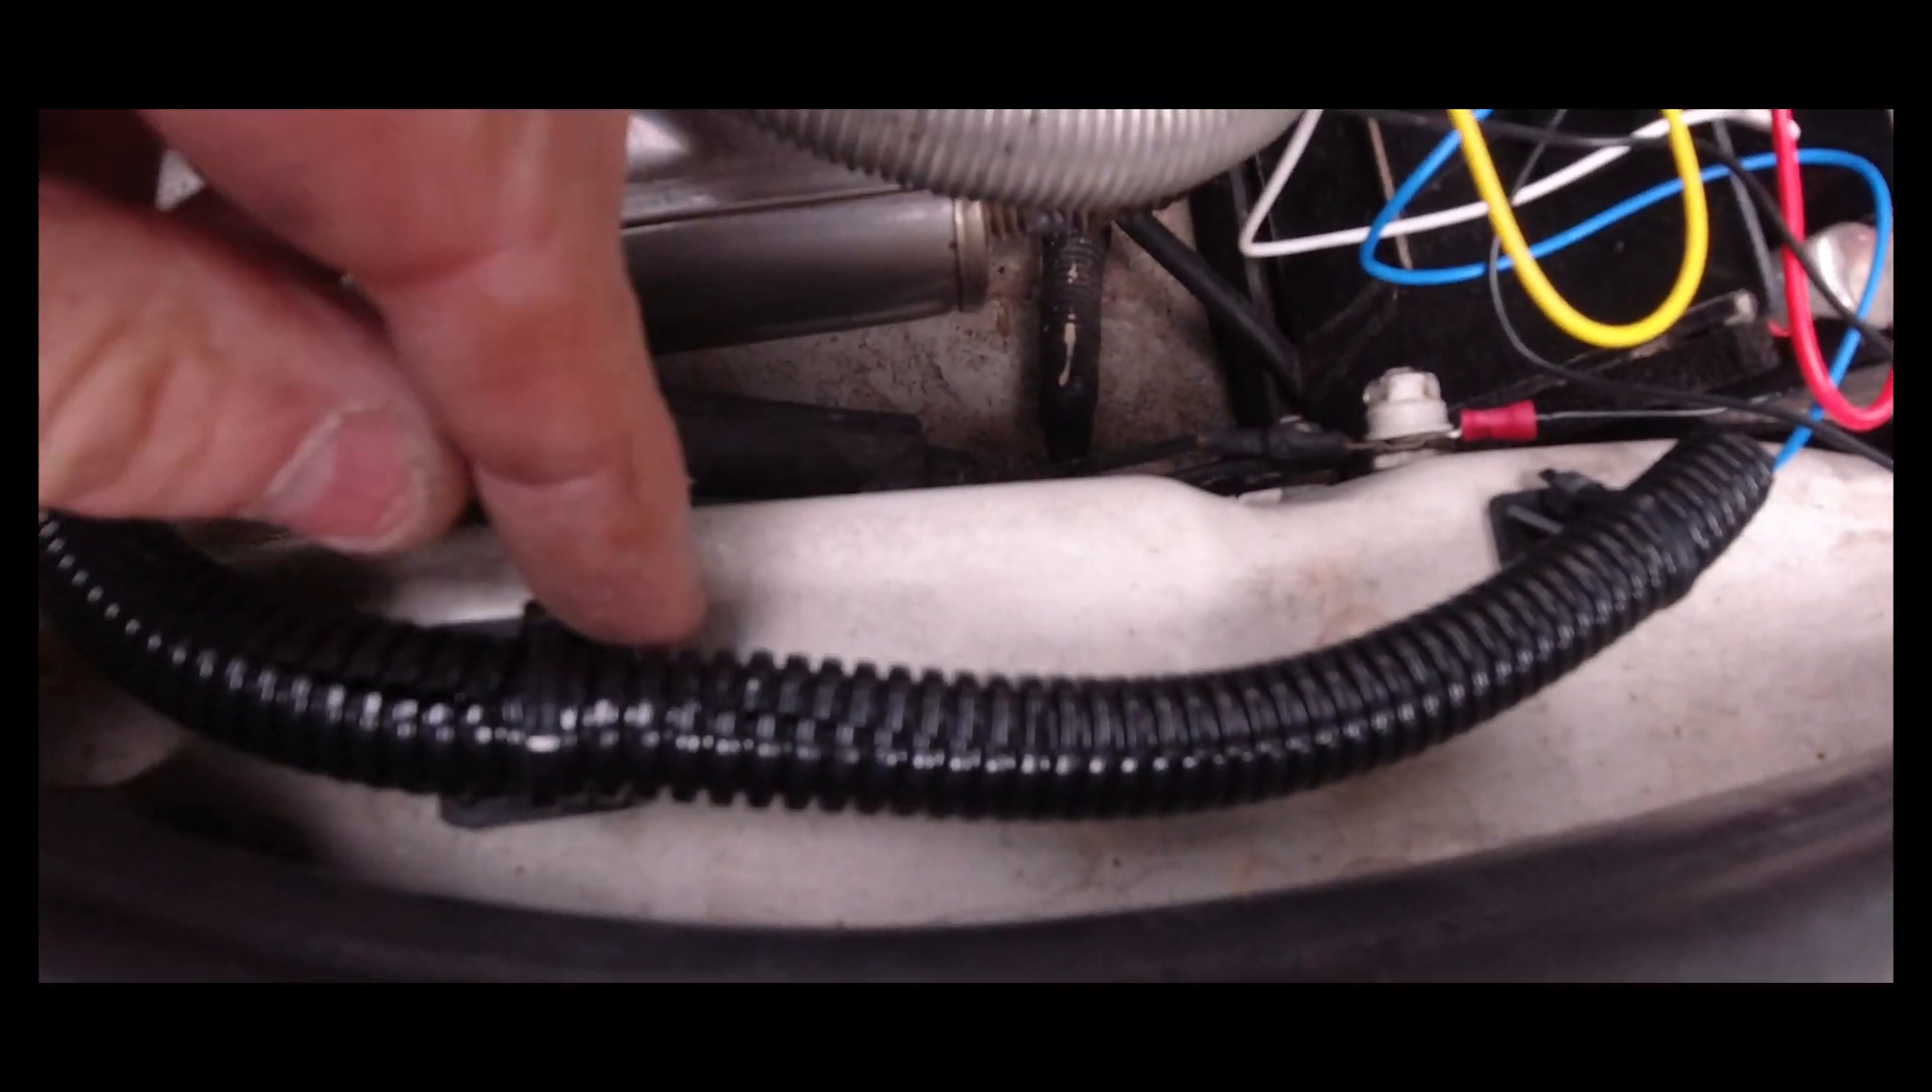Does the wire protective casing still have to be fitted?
No.